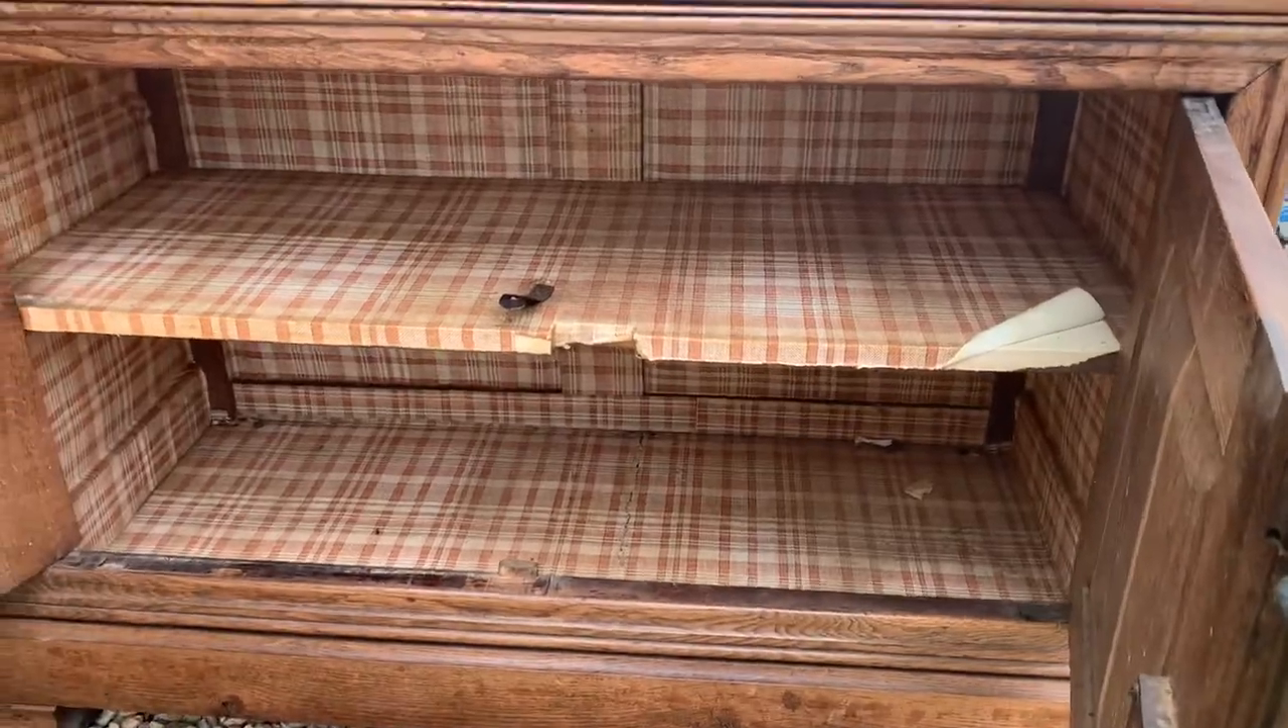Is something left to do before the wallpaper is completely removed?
Yes.